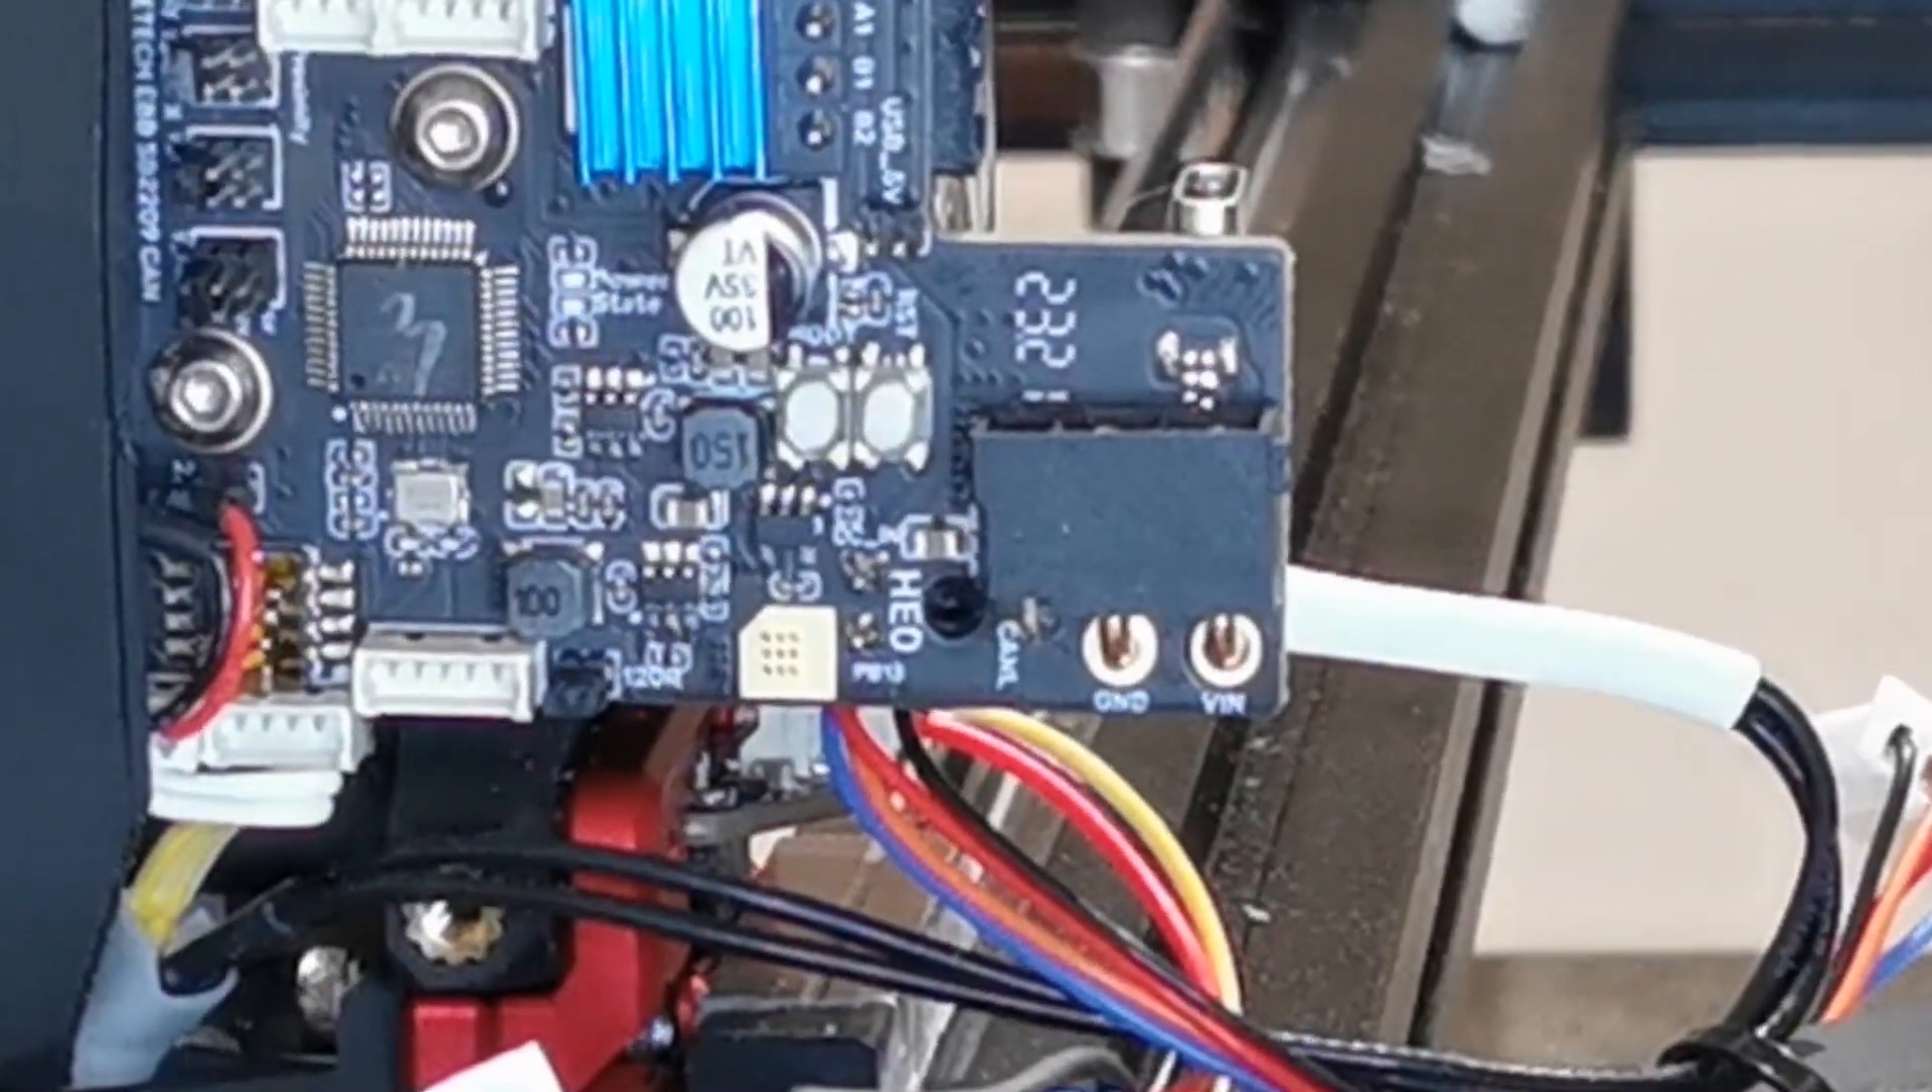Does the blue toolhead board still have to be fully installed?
No.